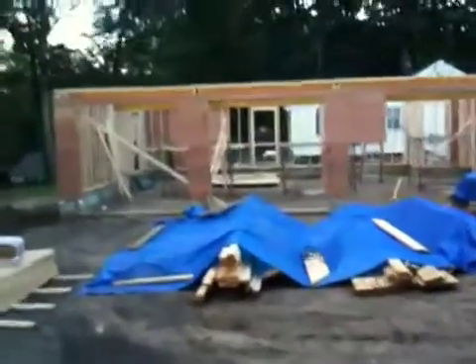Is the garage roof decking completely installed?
No.